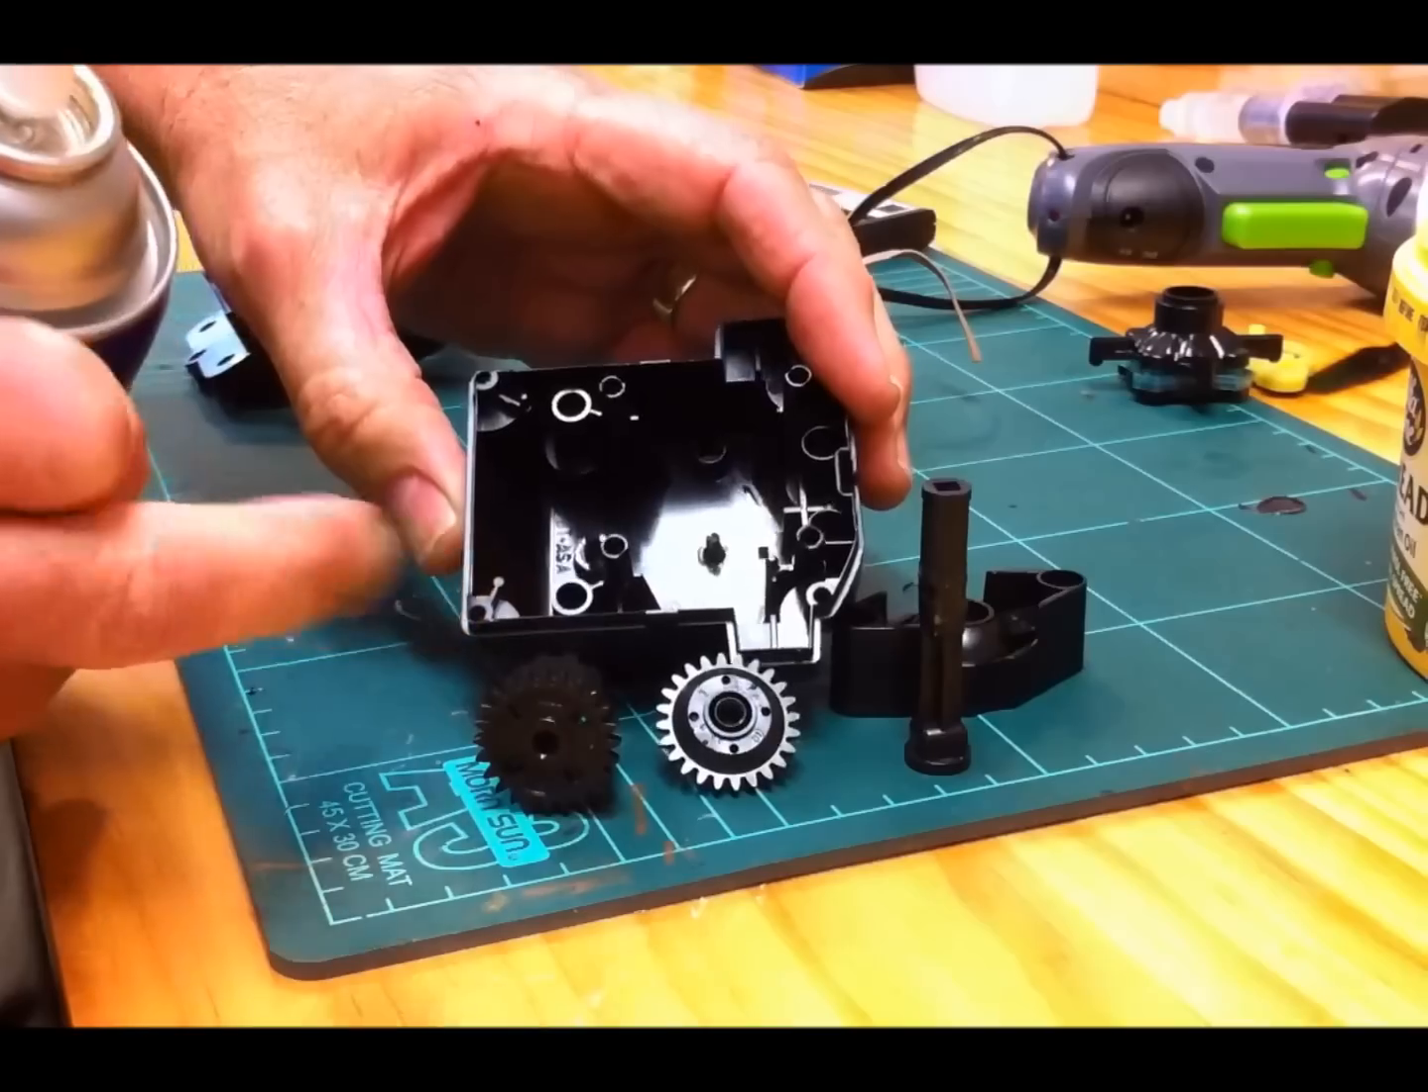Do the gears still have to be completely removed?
No.